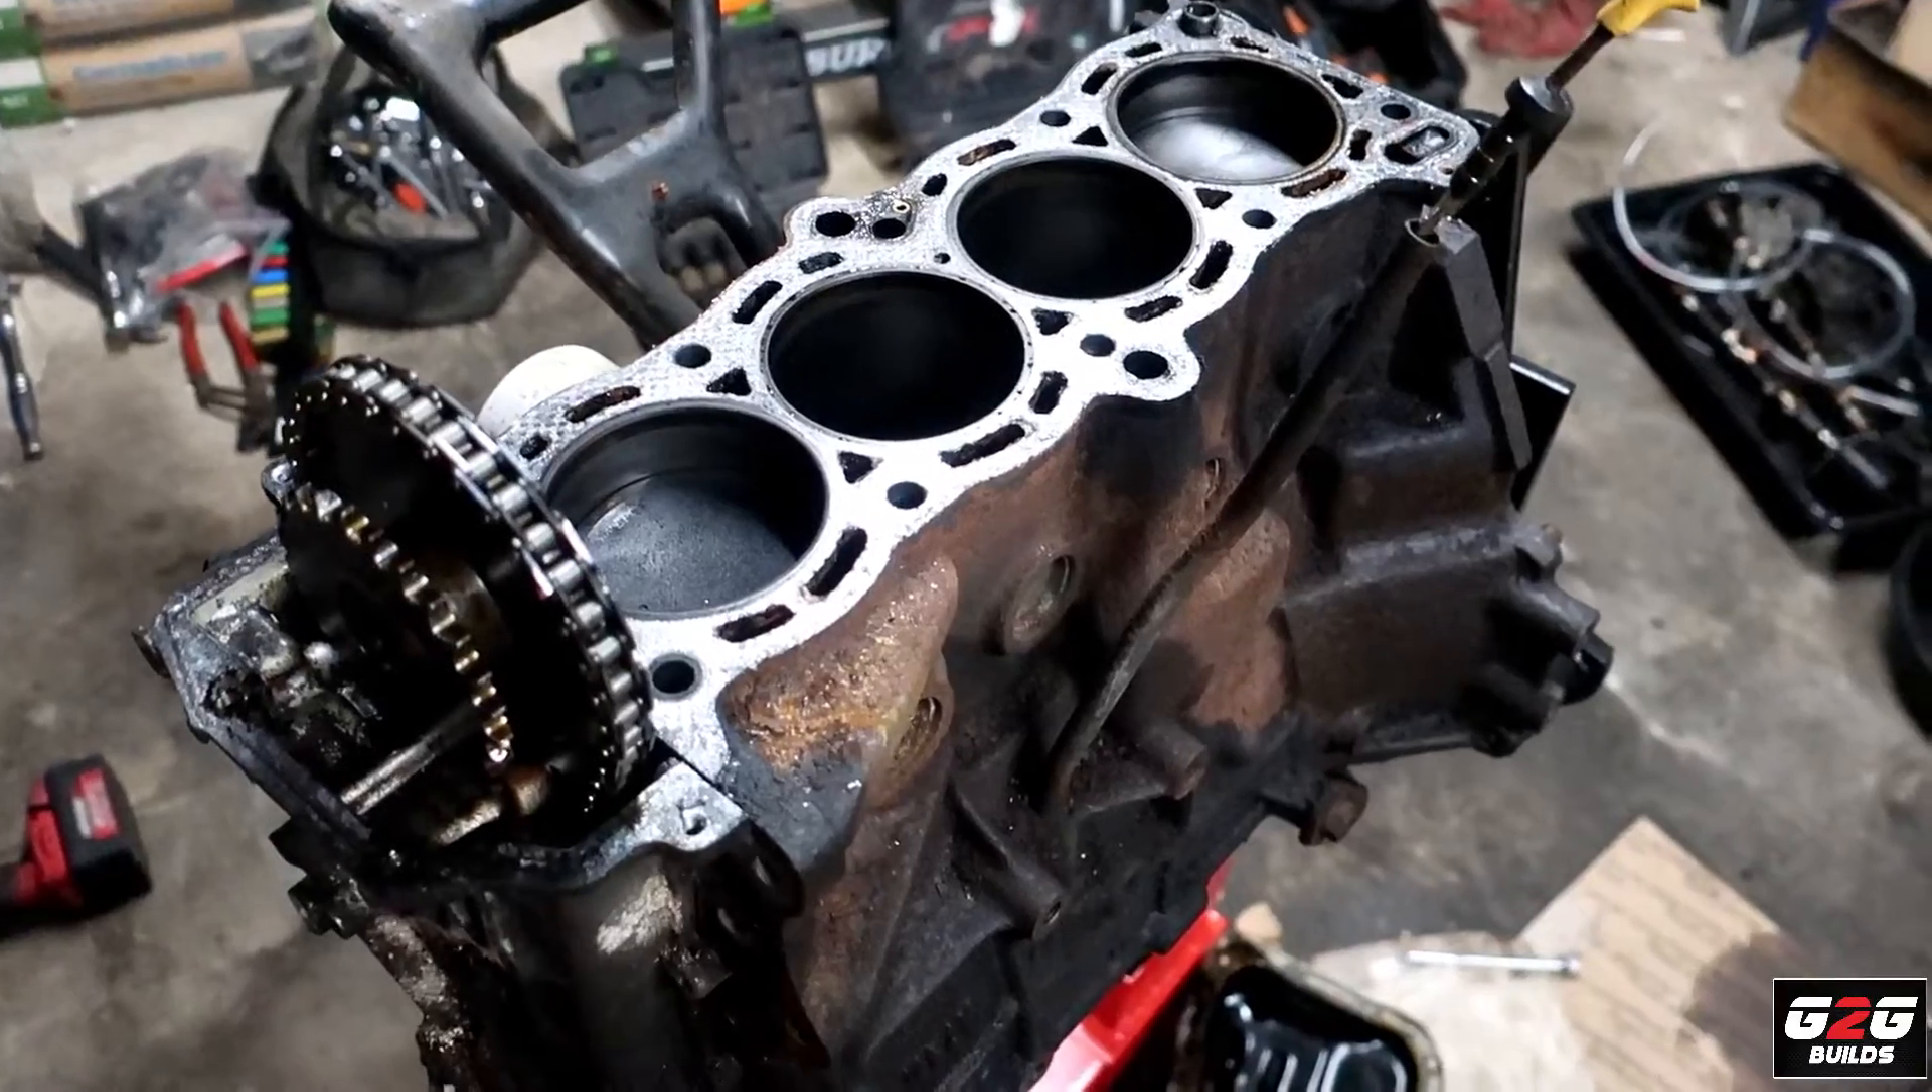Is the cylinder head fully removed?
Yes.